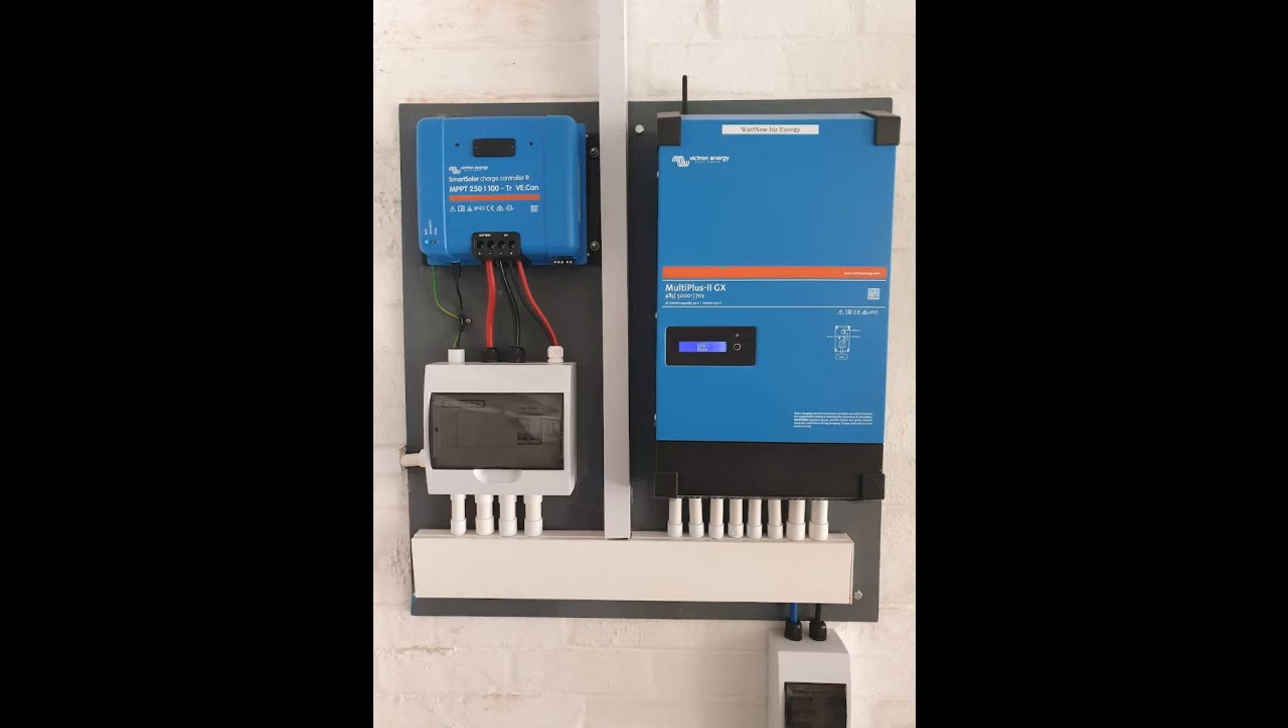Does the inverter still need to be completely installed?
No.